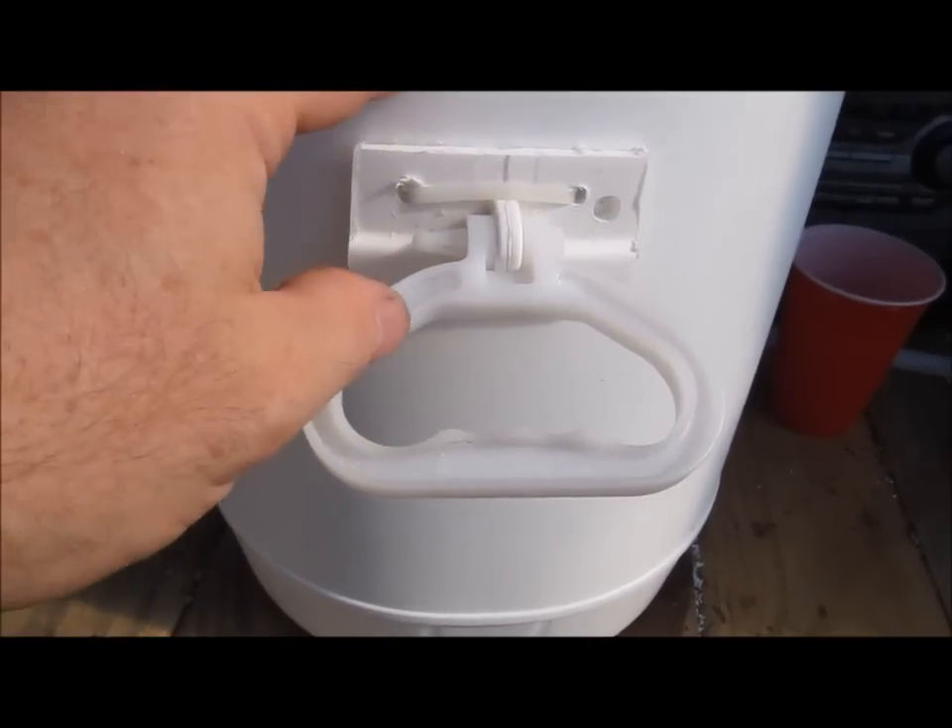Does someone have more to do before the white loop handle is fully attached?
No.